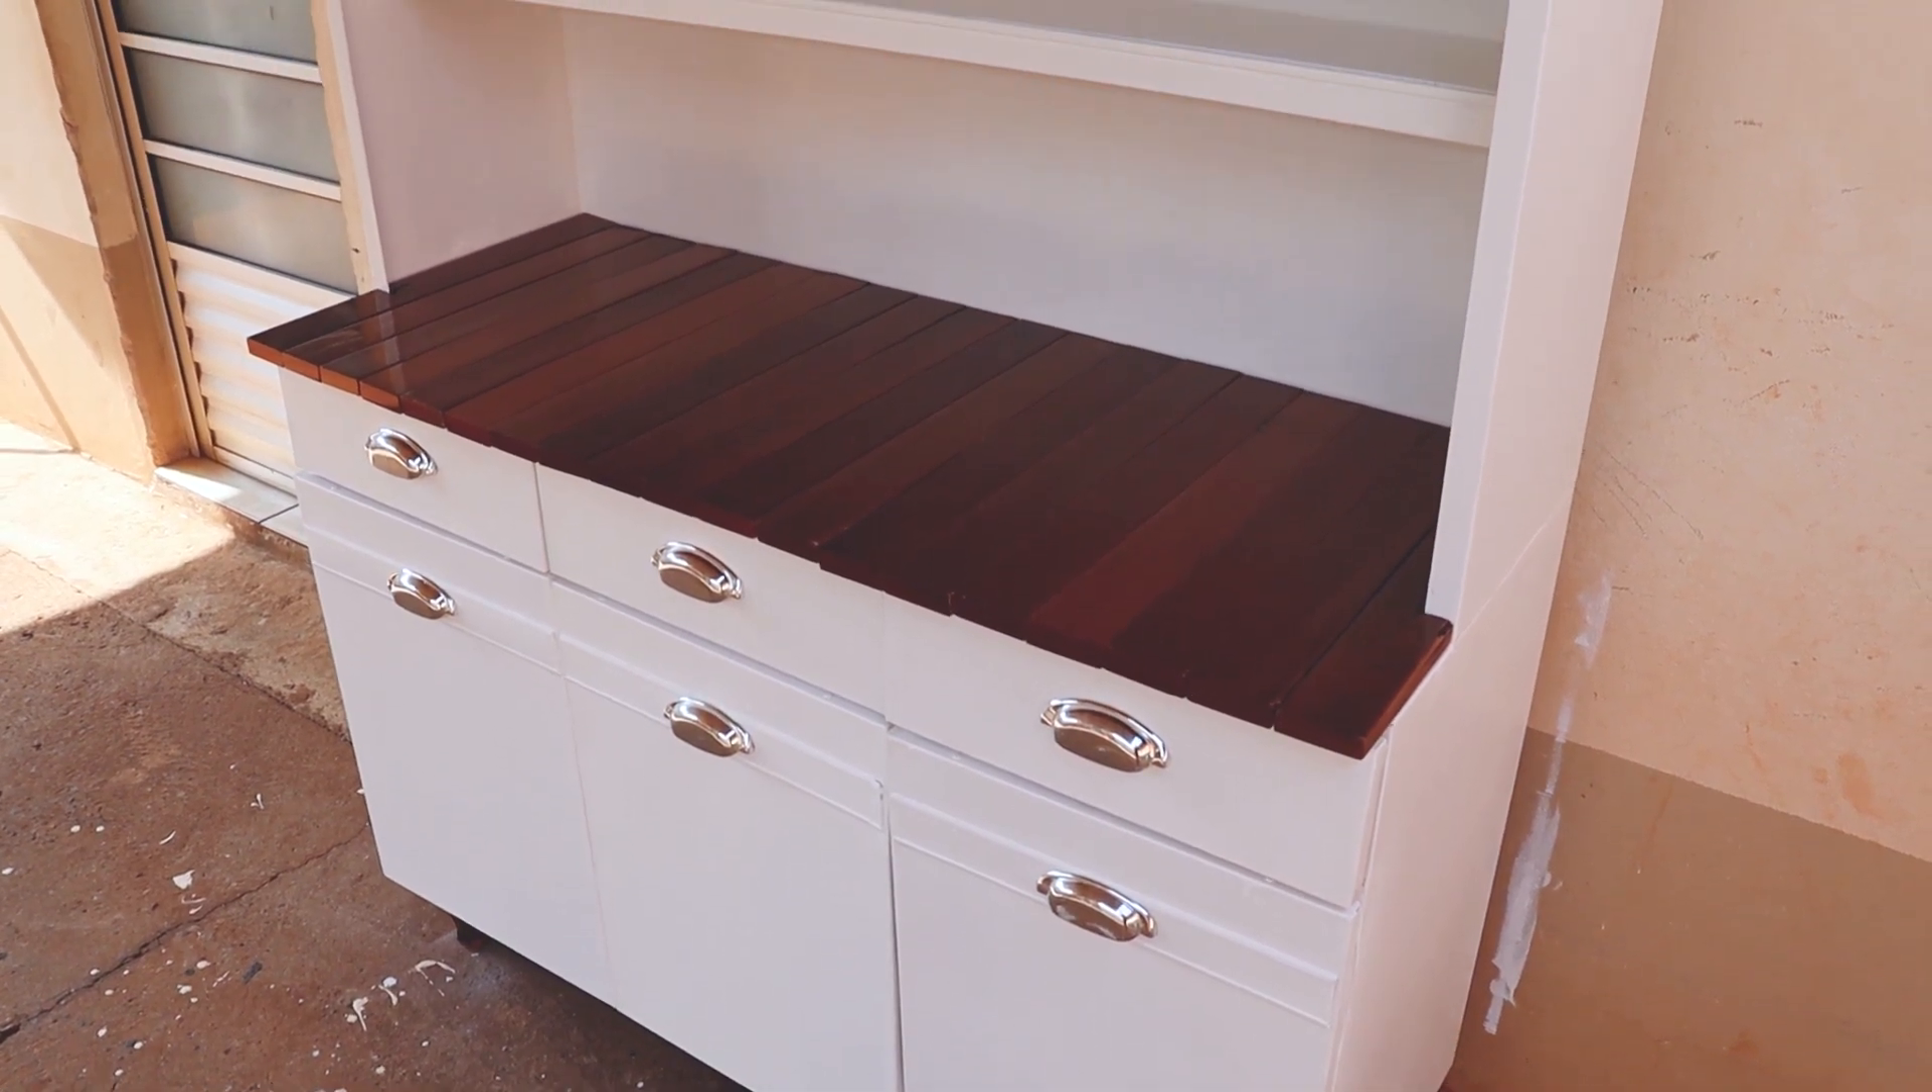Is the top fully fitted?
Yes.